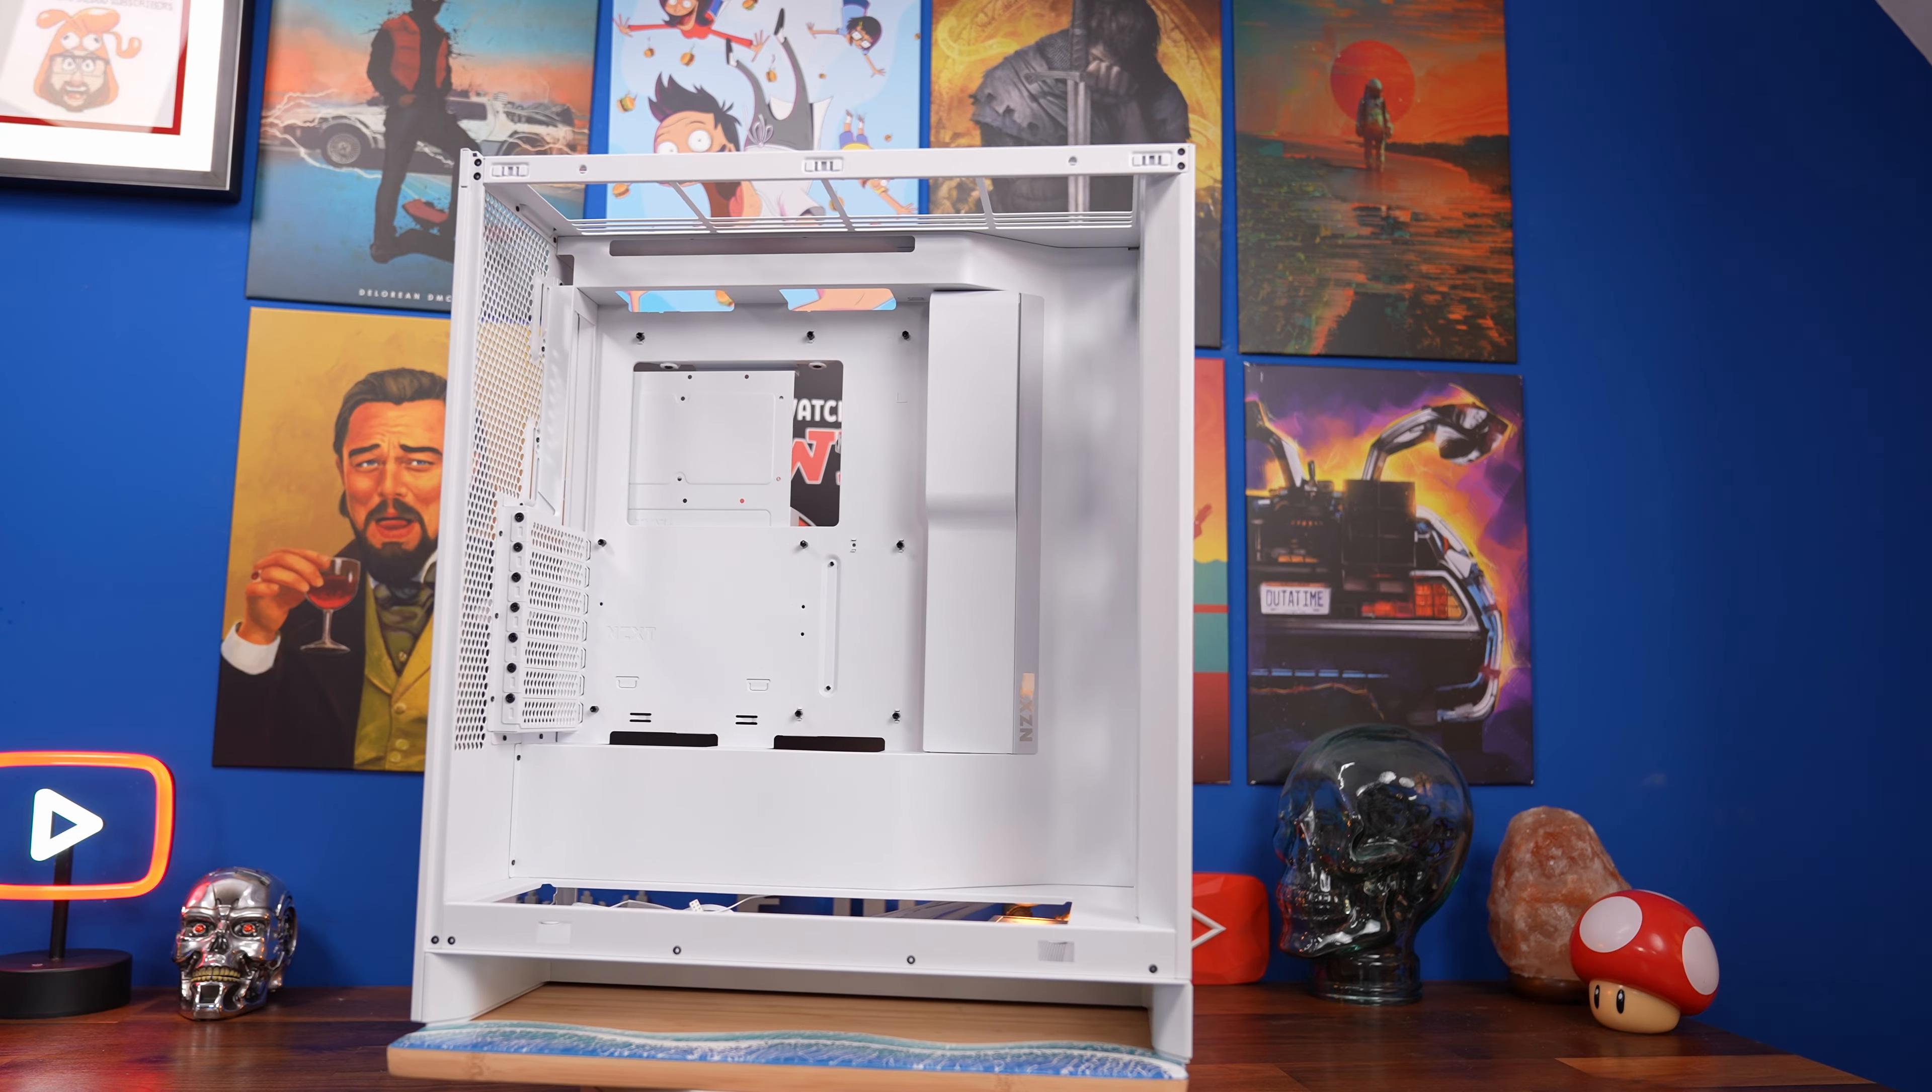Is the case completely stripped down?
Yes.